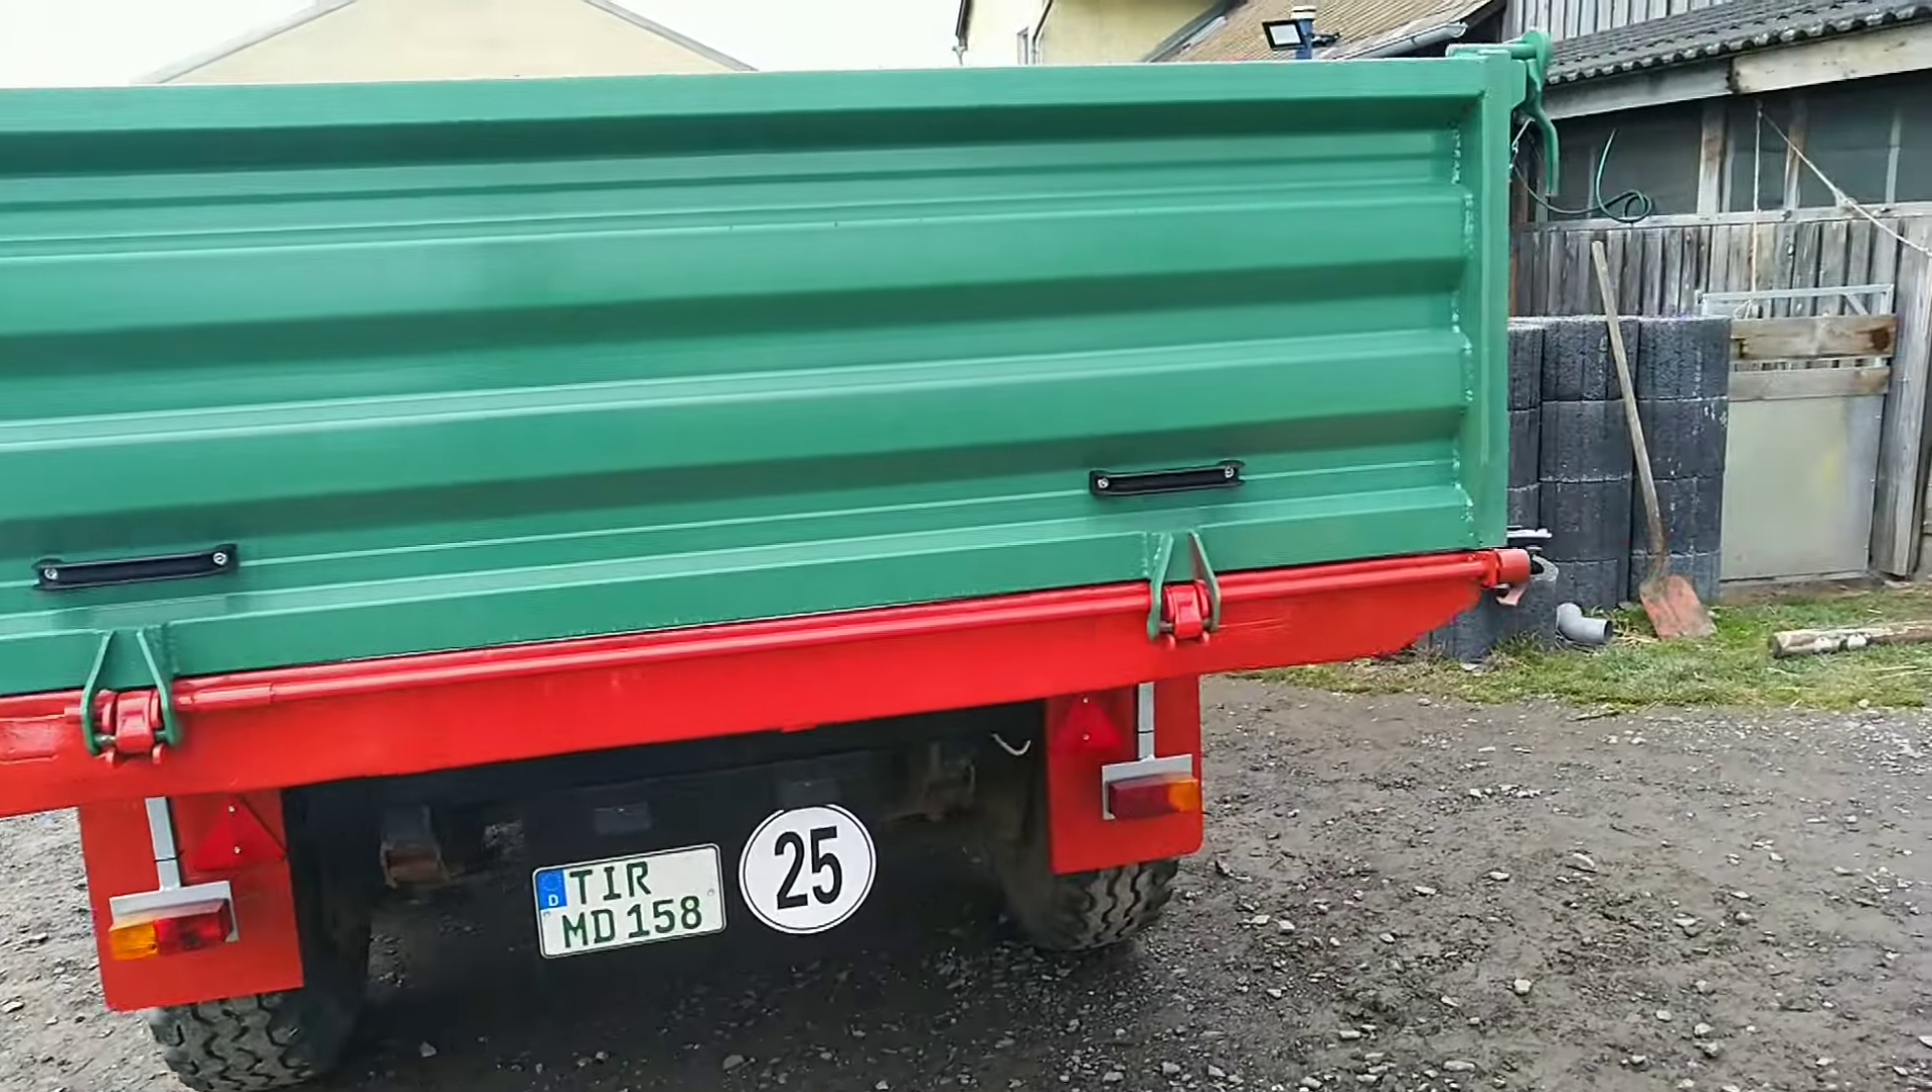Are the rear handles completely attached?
Yes.